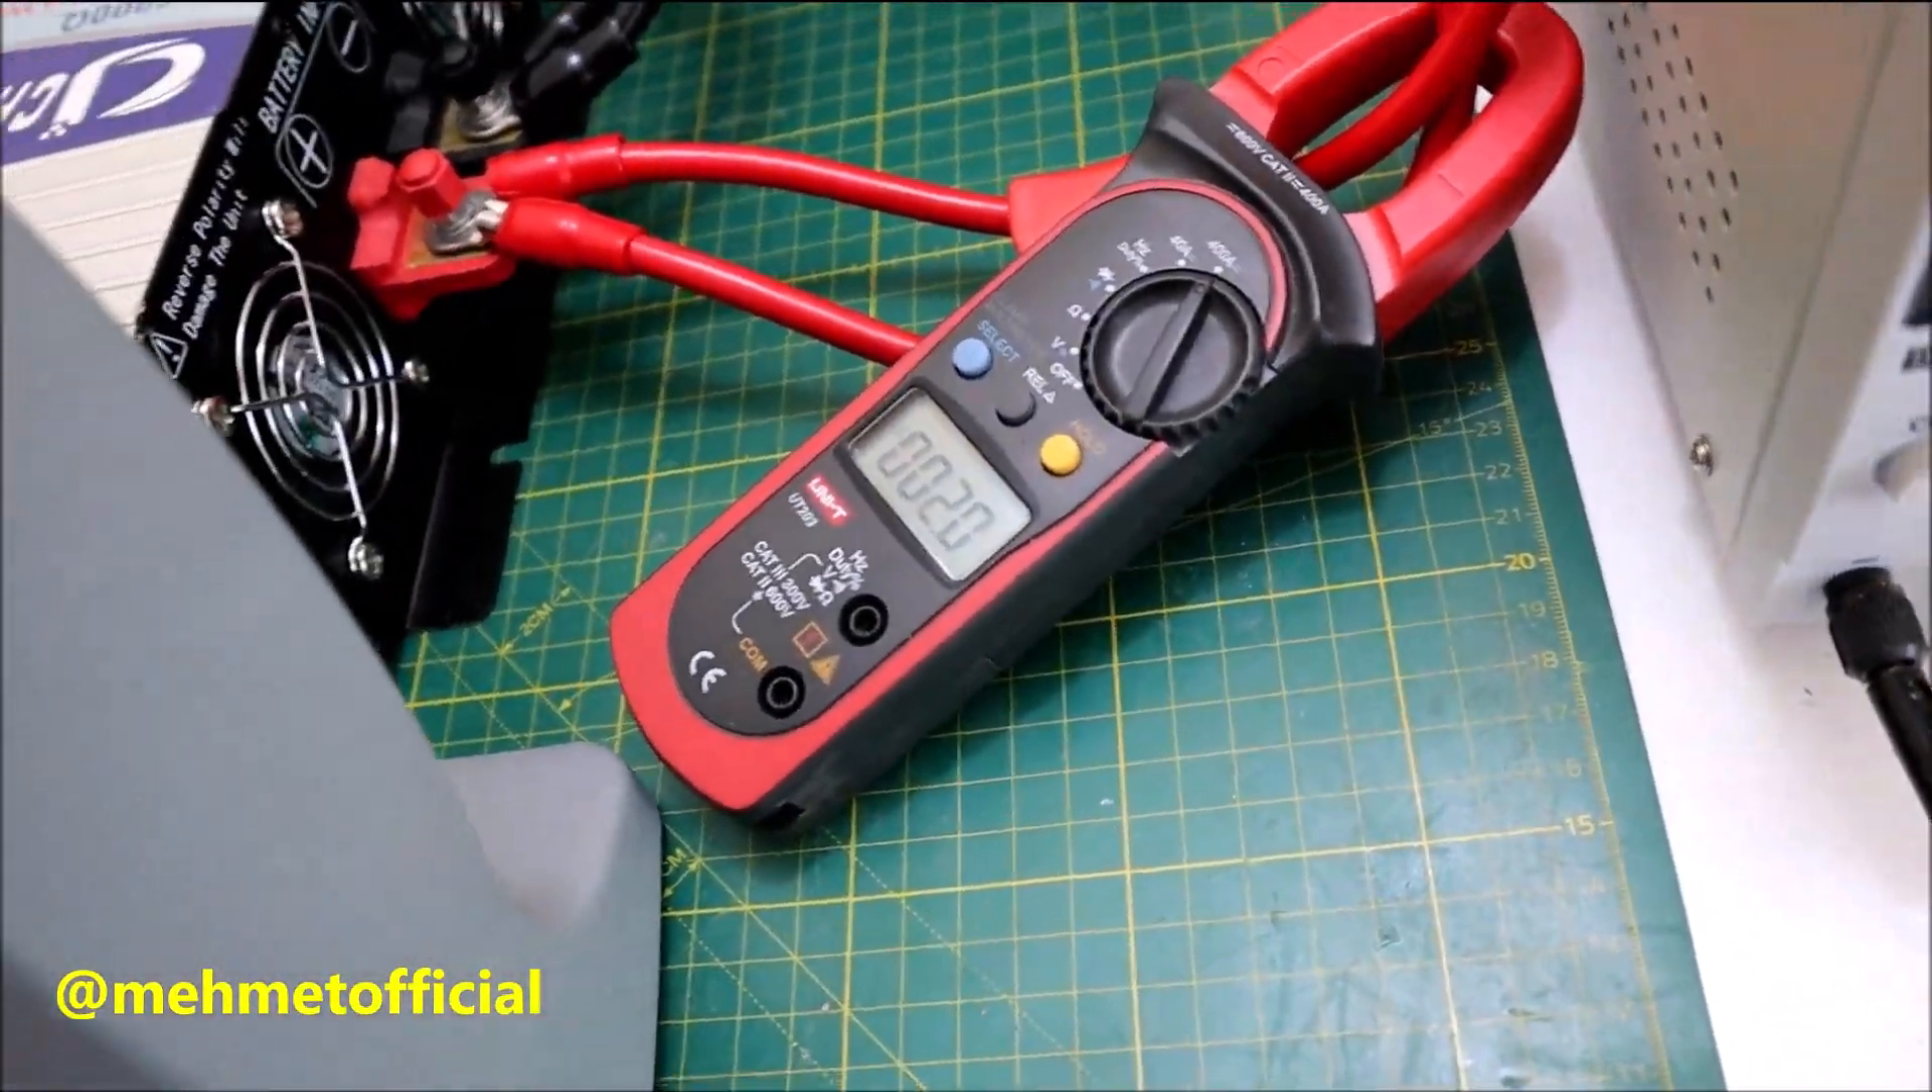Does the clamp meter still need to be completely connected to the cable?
No.